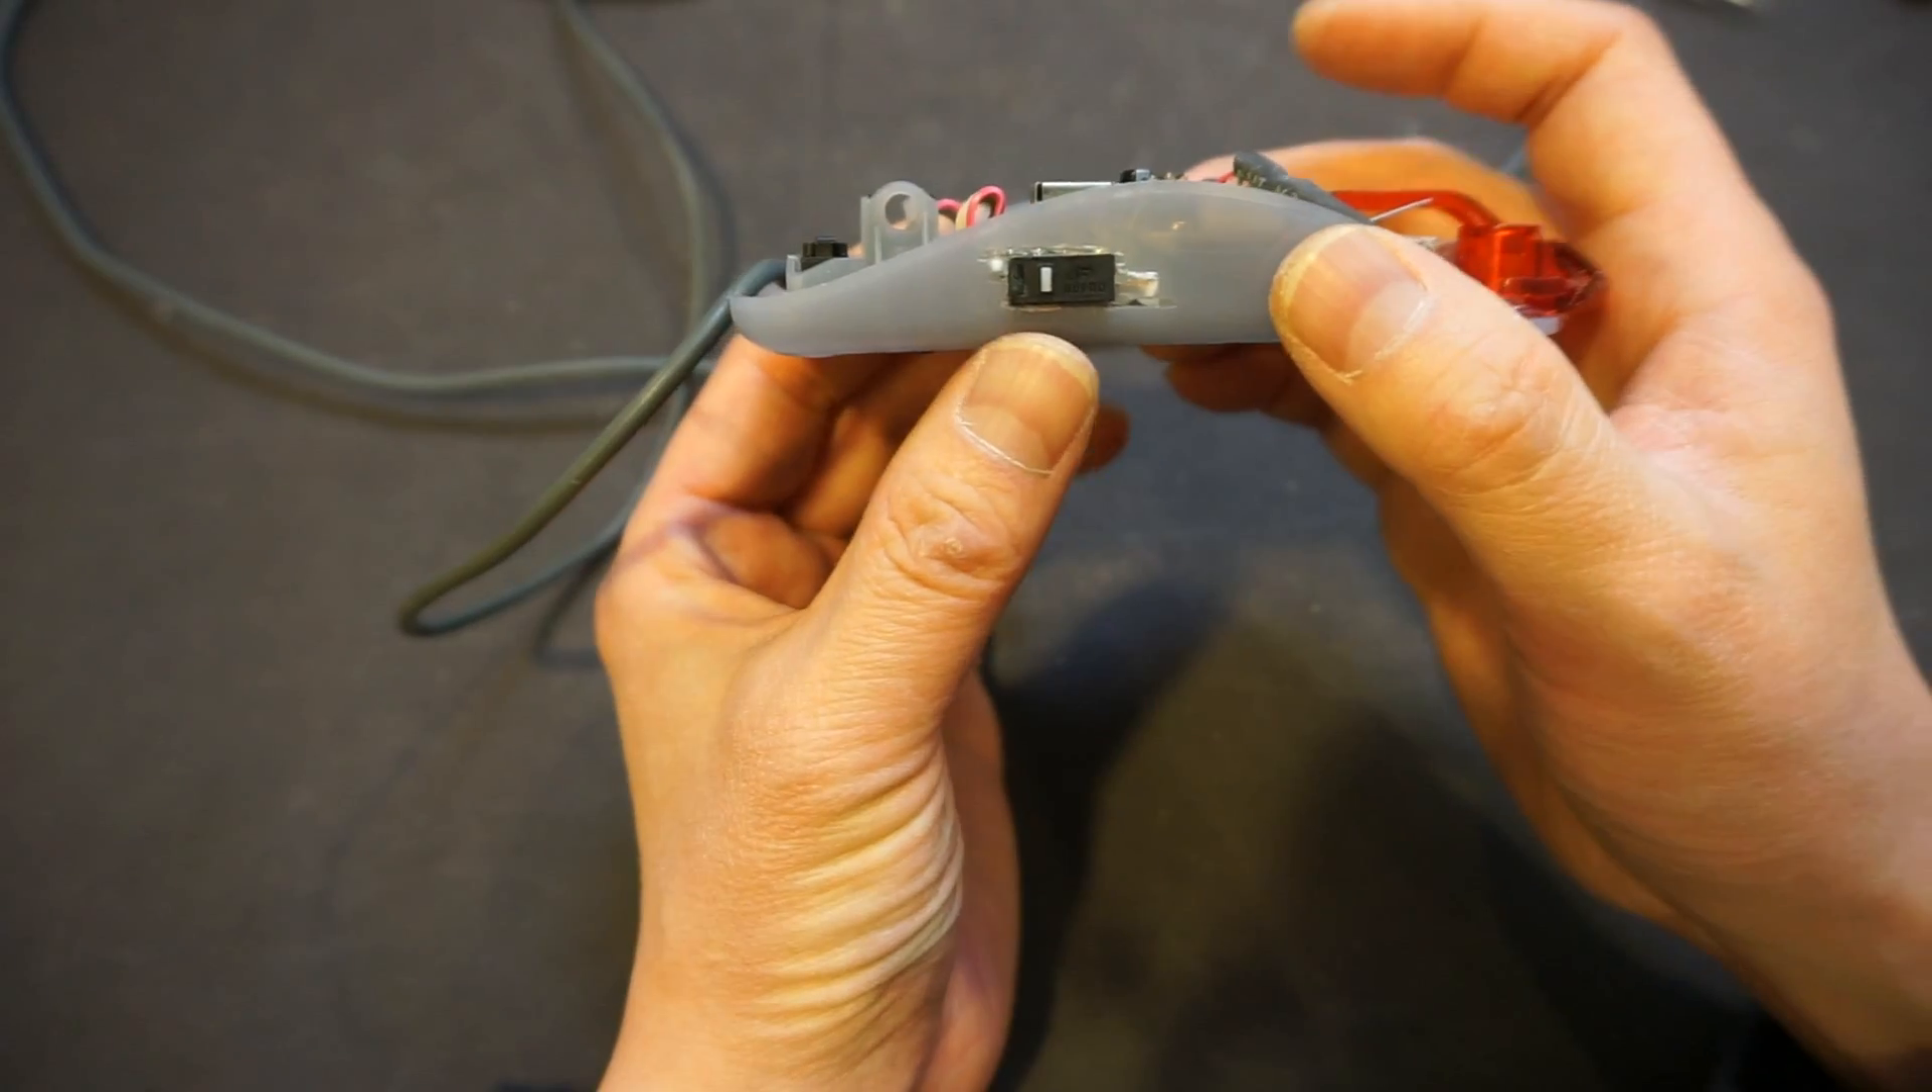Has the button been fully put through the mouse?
Yes.